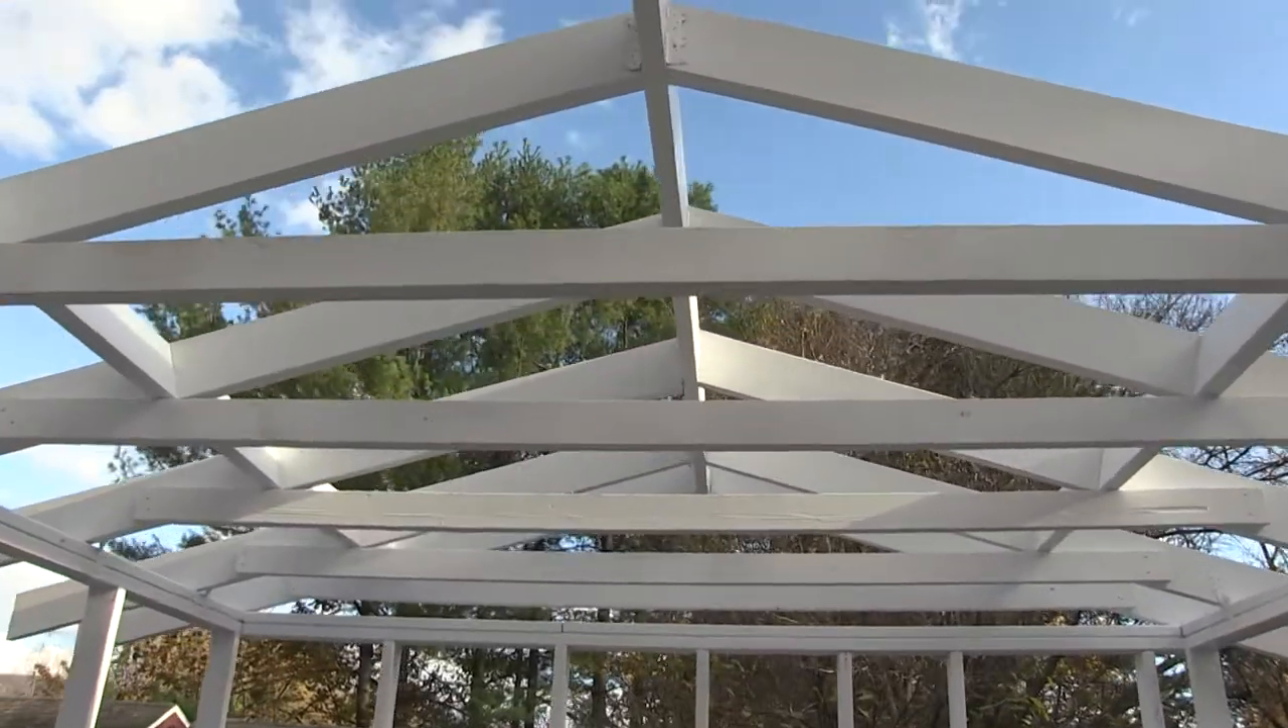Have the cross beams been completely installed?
Yes.